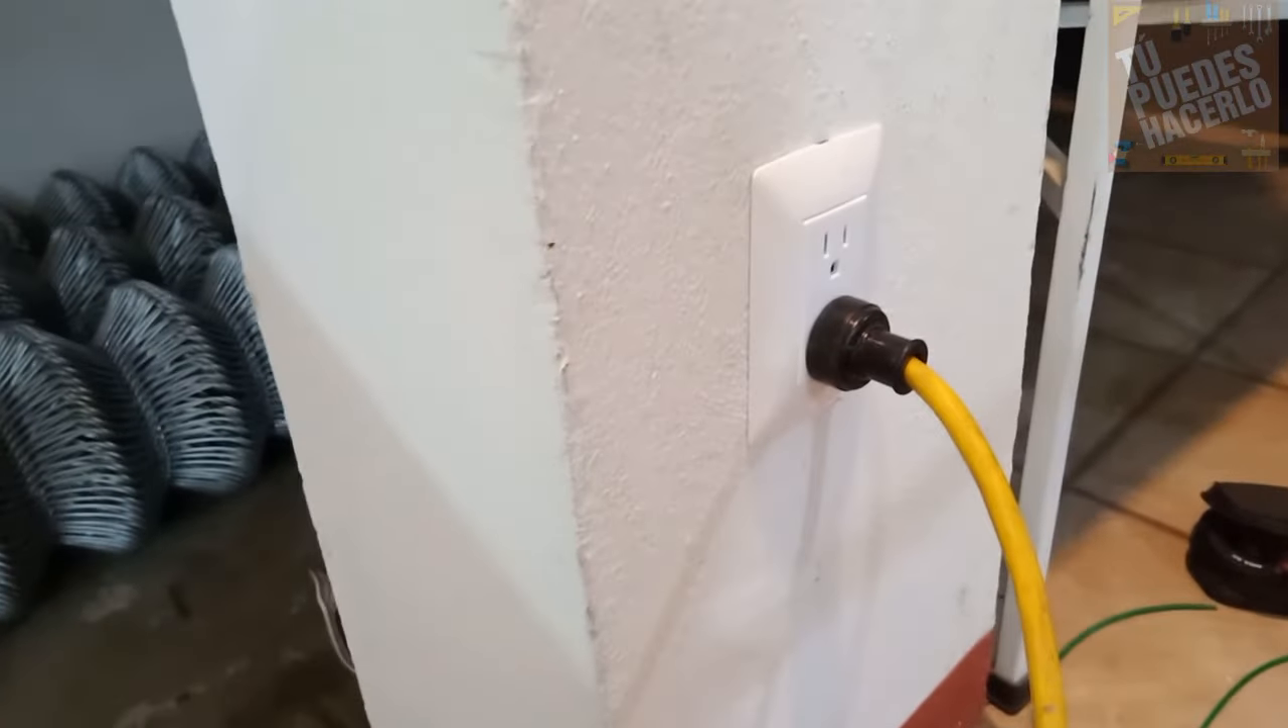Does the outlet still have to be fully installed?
No.